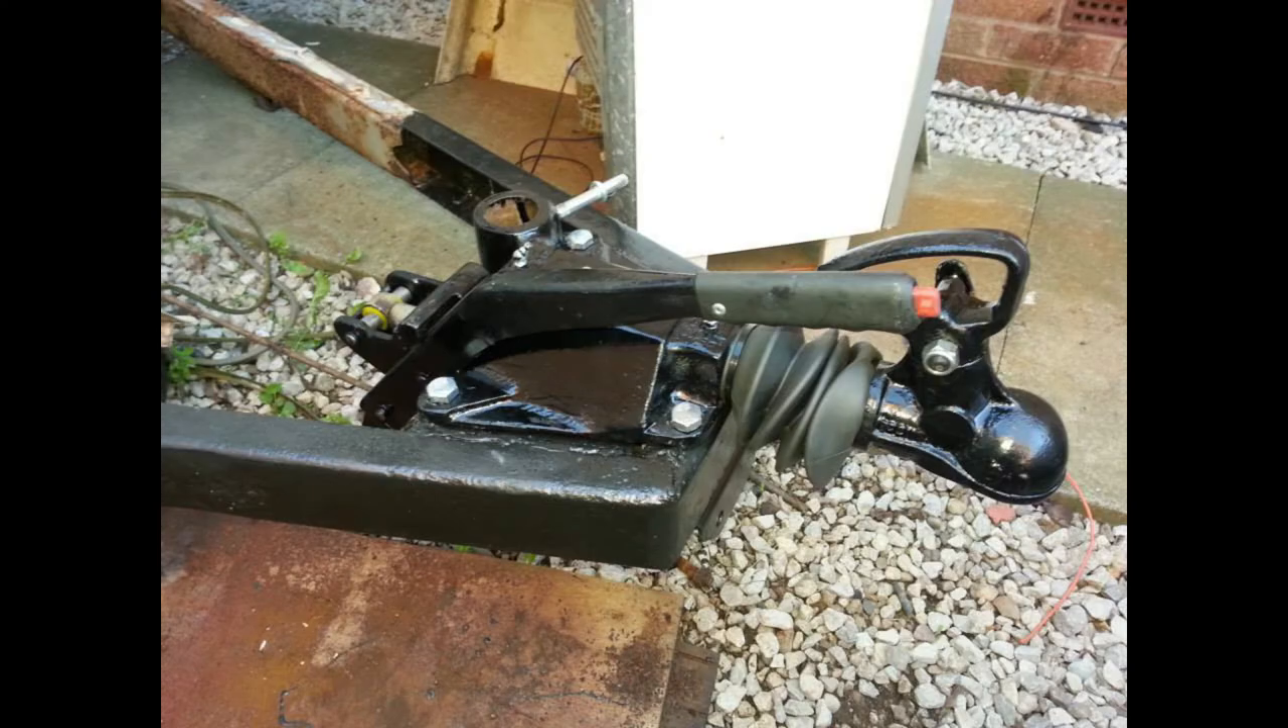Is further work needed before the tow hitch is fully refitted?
No.